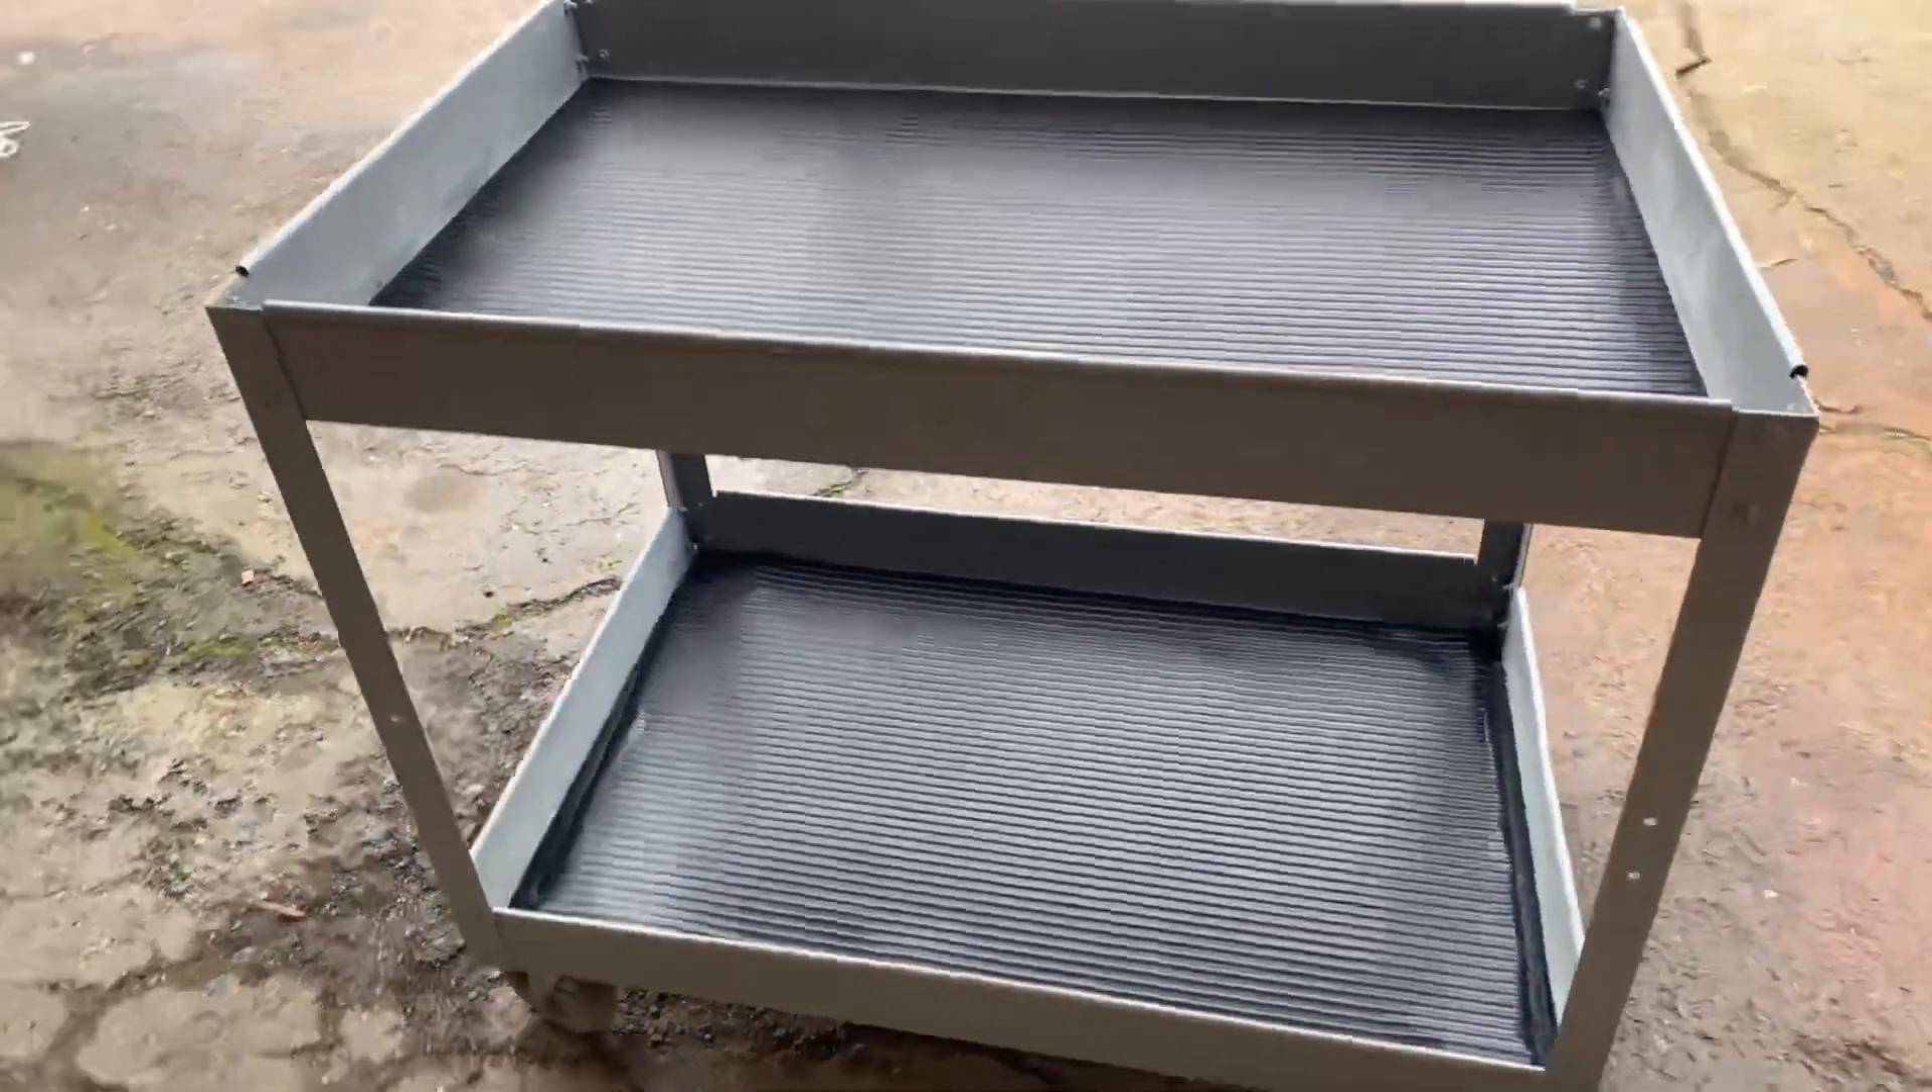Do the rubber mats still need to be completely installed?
No.